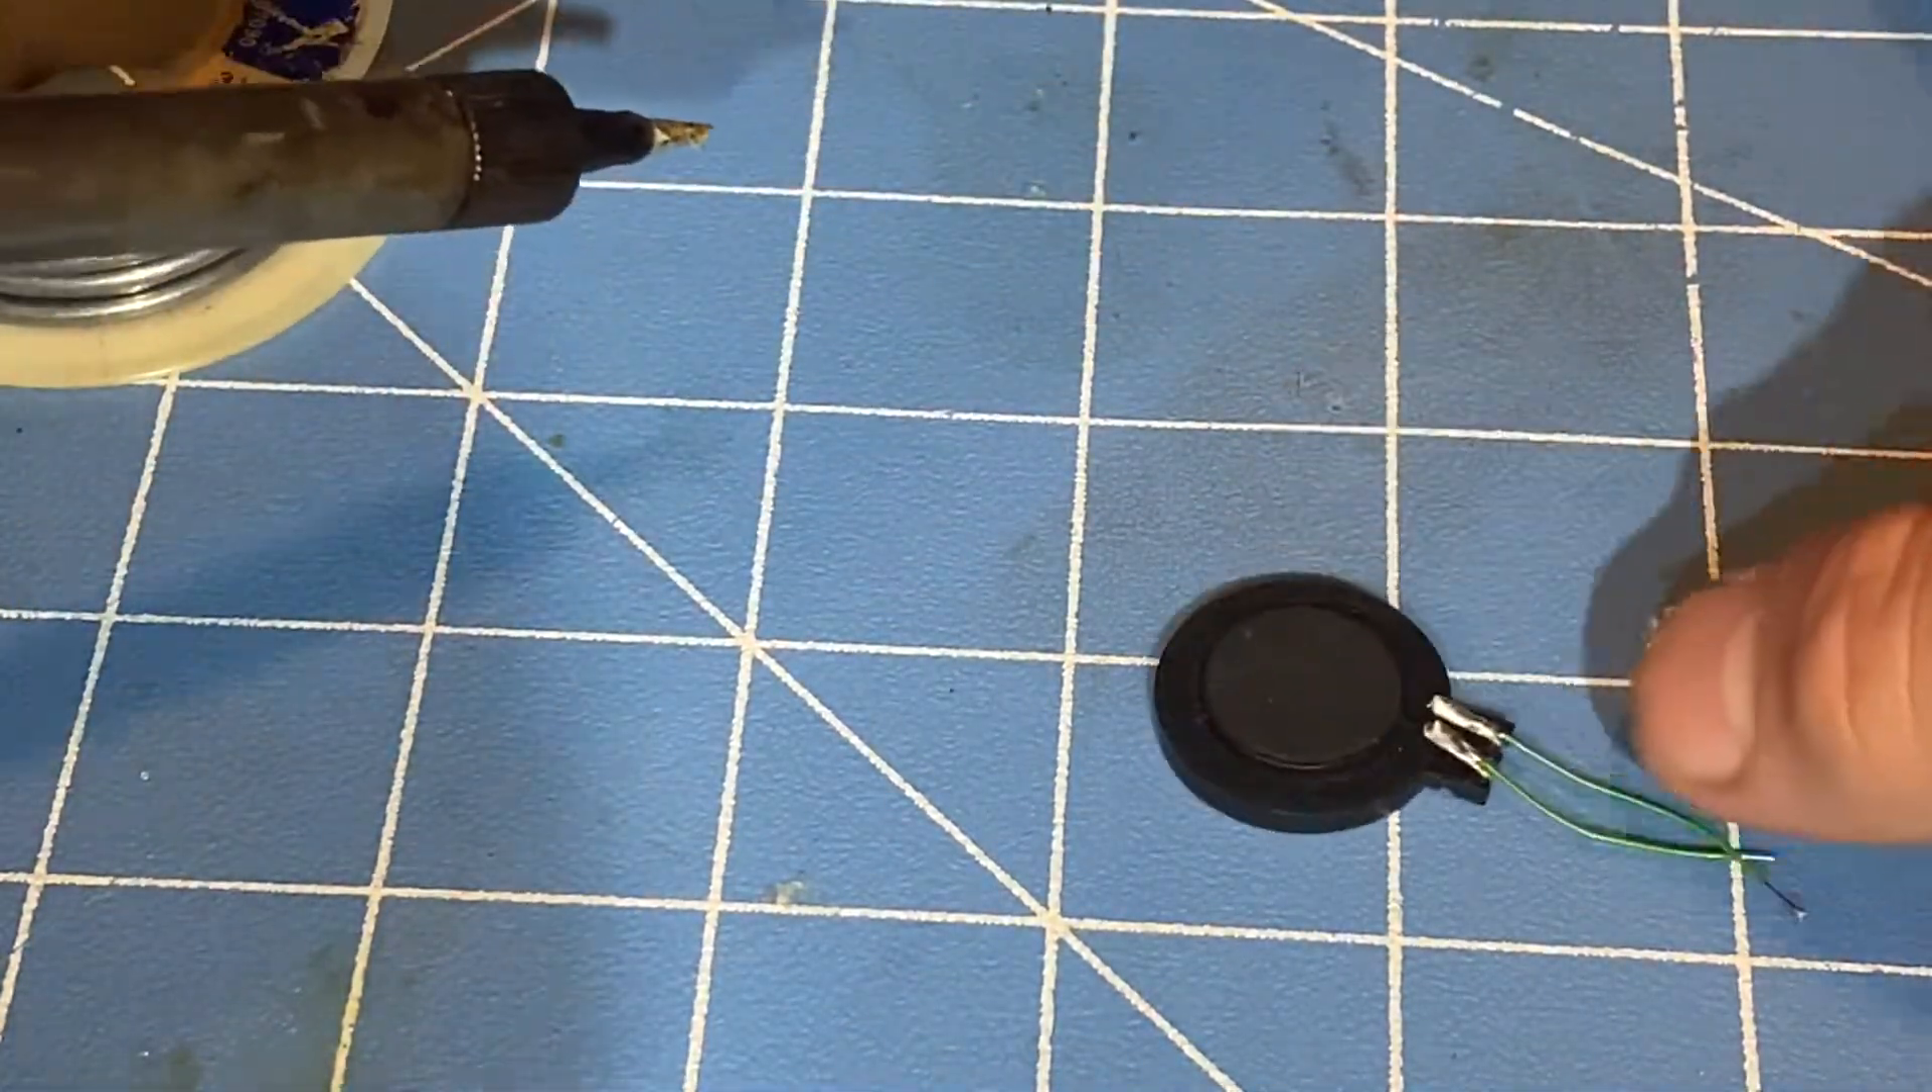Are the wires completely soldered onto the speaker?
Yes.